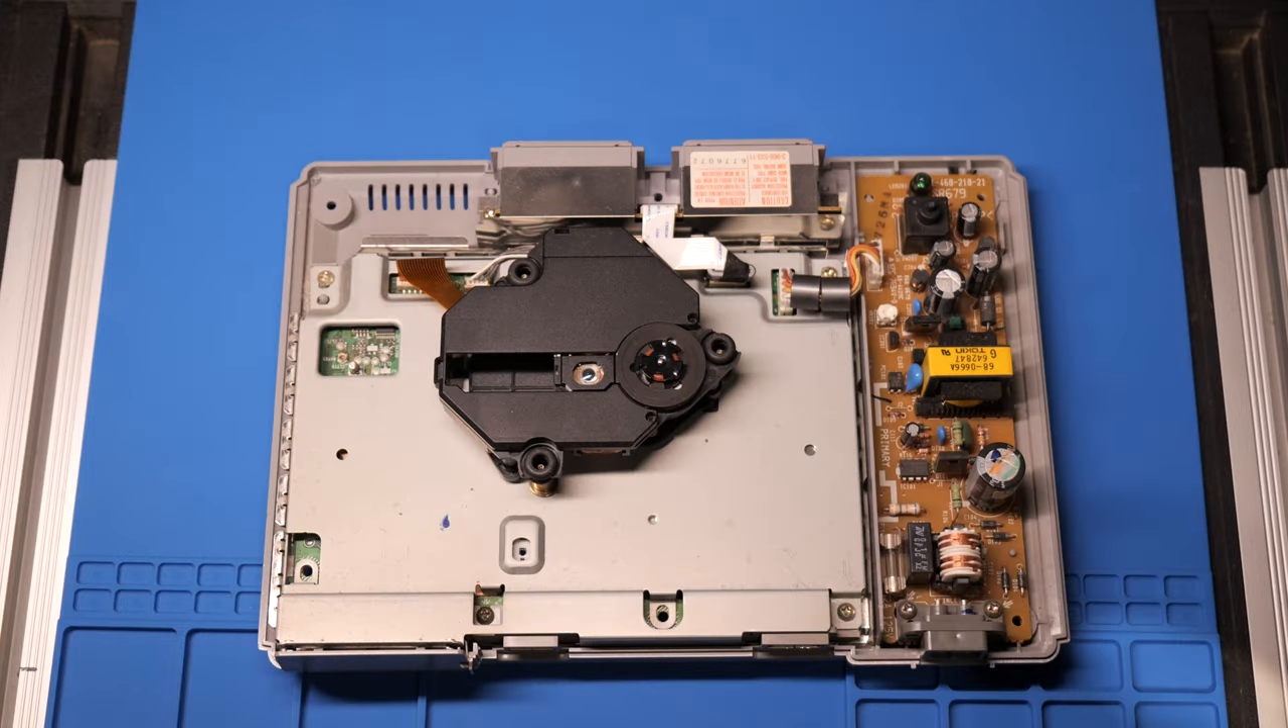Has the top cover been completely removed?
Yes.